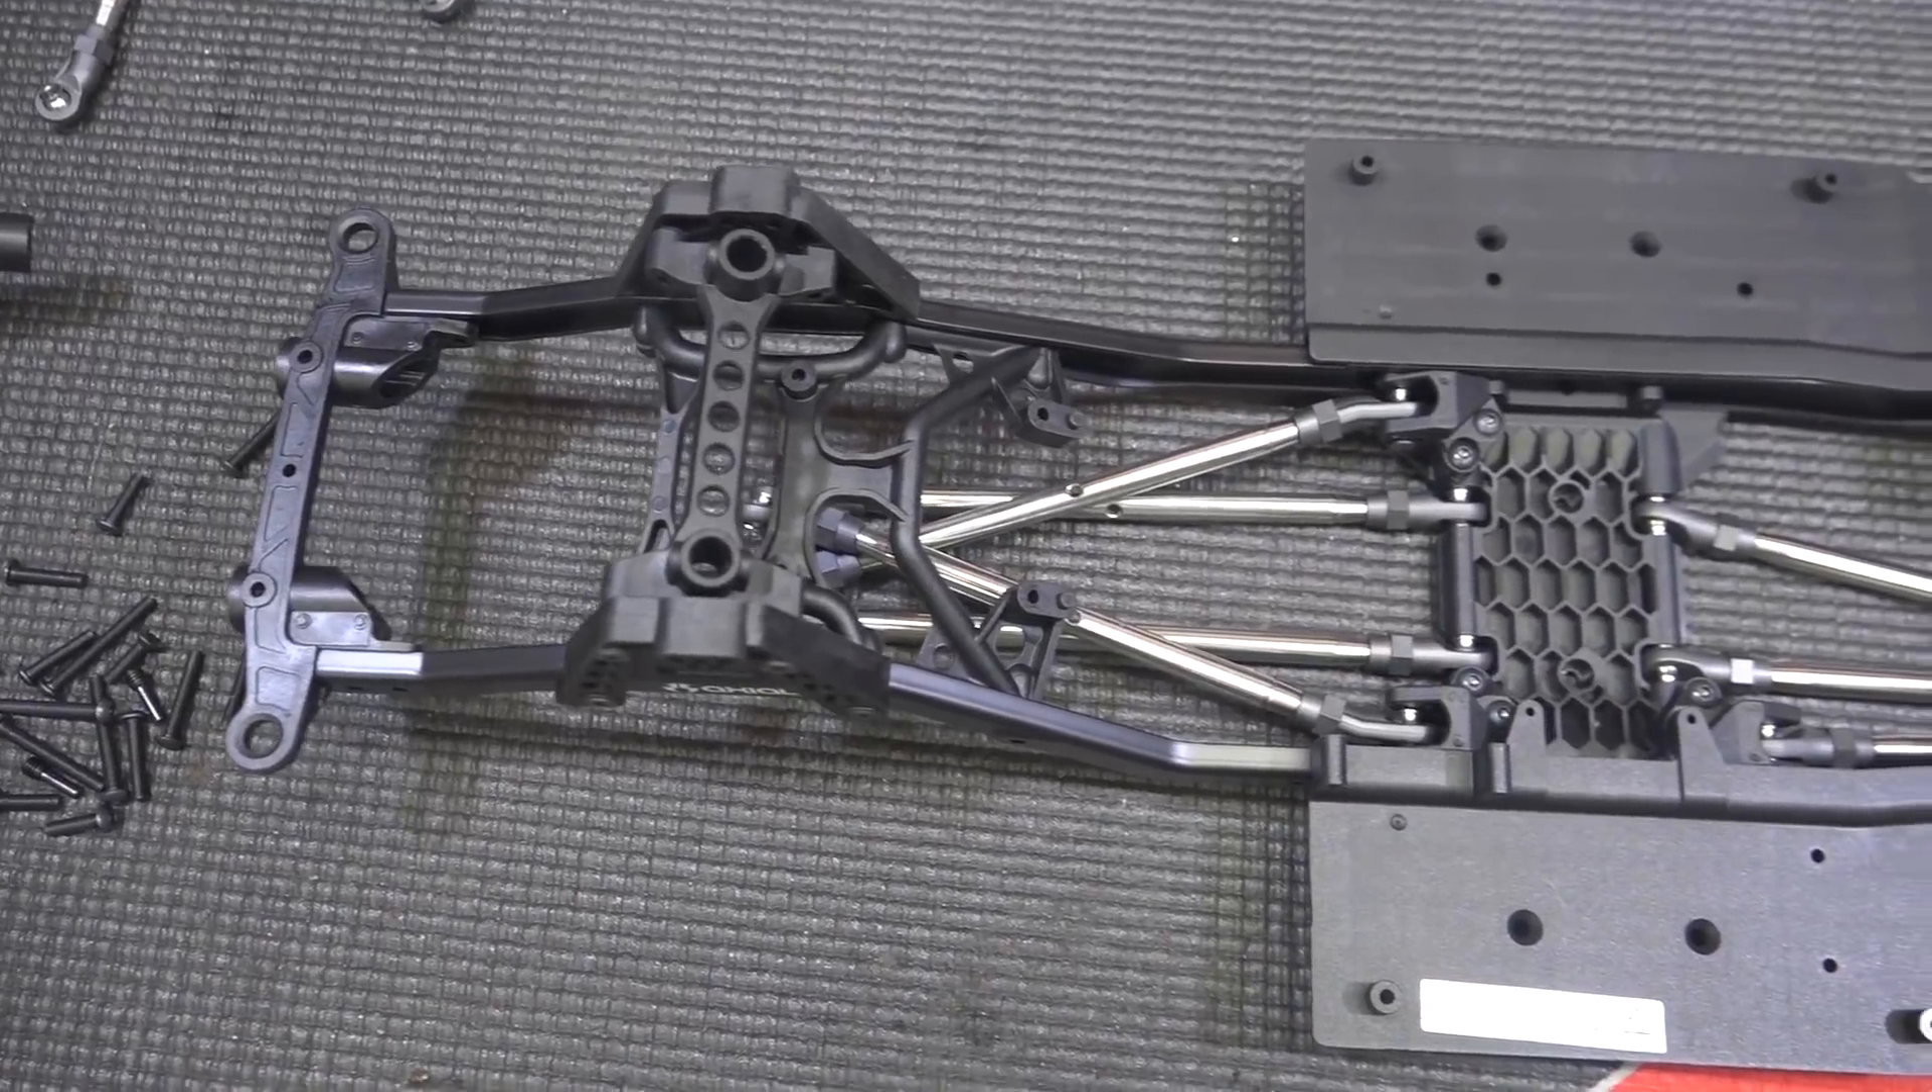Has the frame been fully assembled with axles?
No.